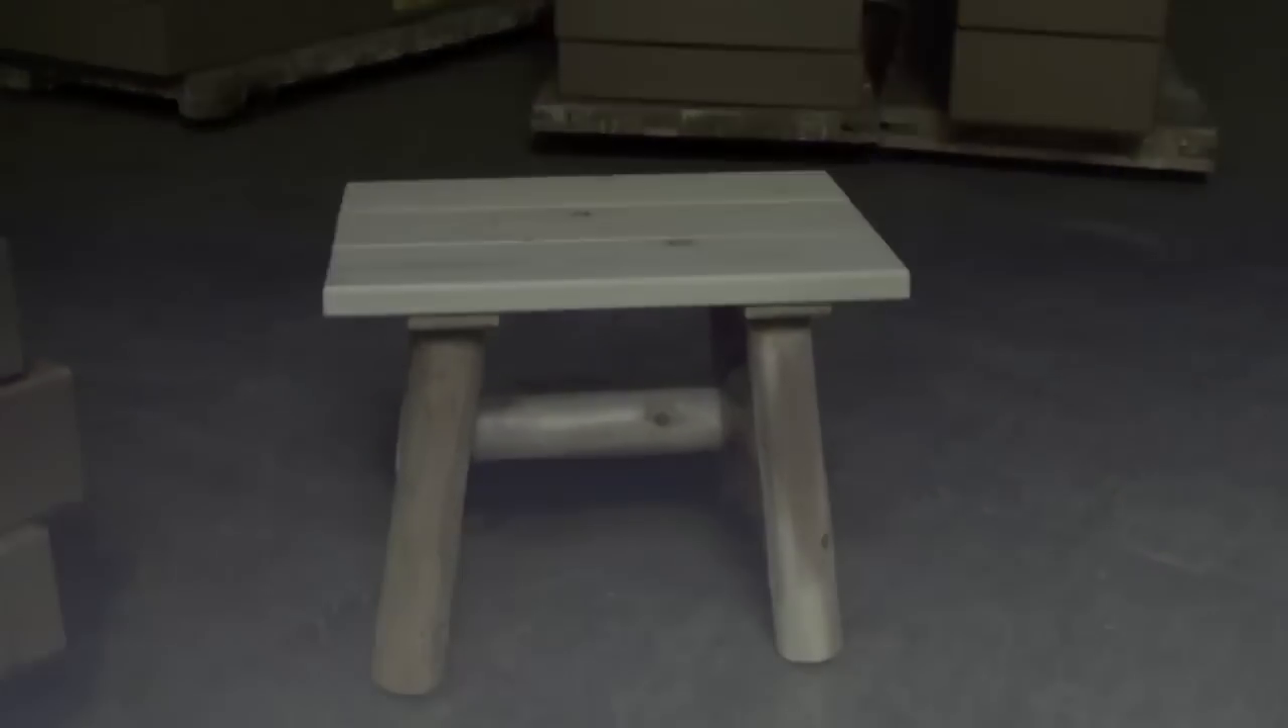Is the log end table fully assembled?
Yes.